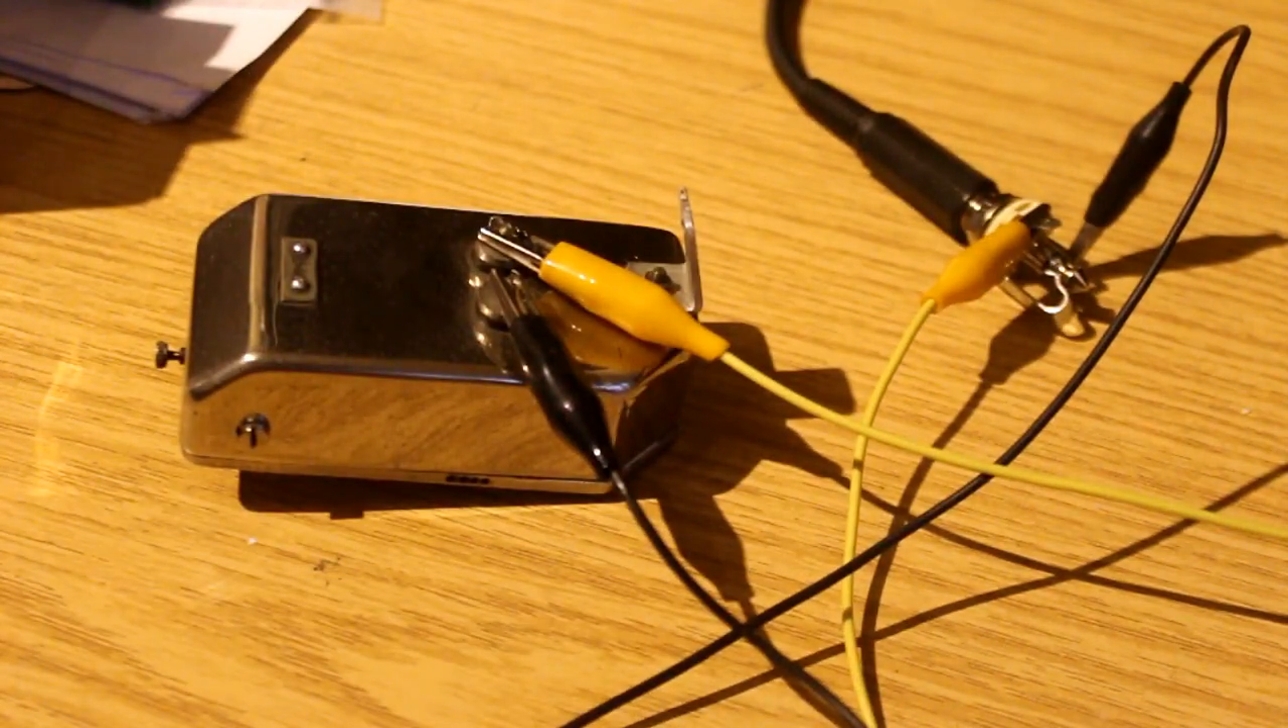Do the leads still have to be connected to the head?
No.